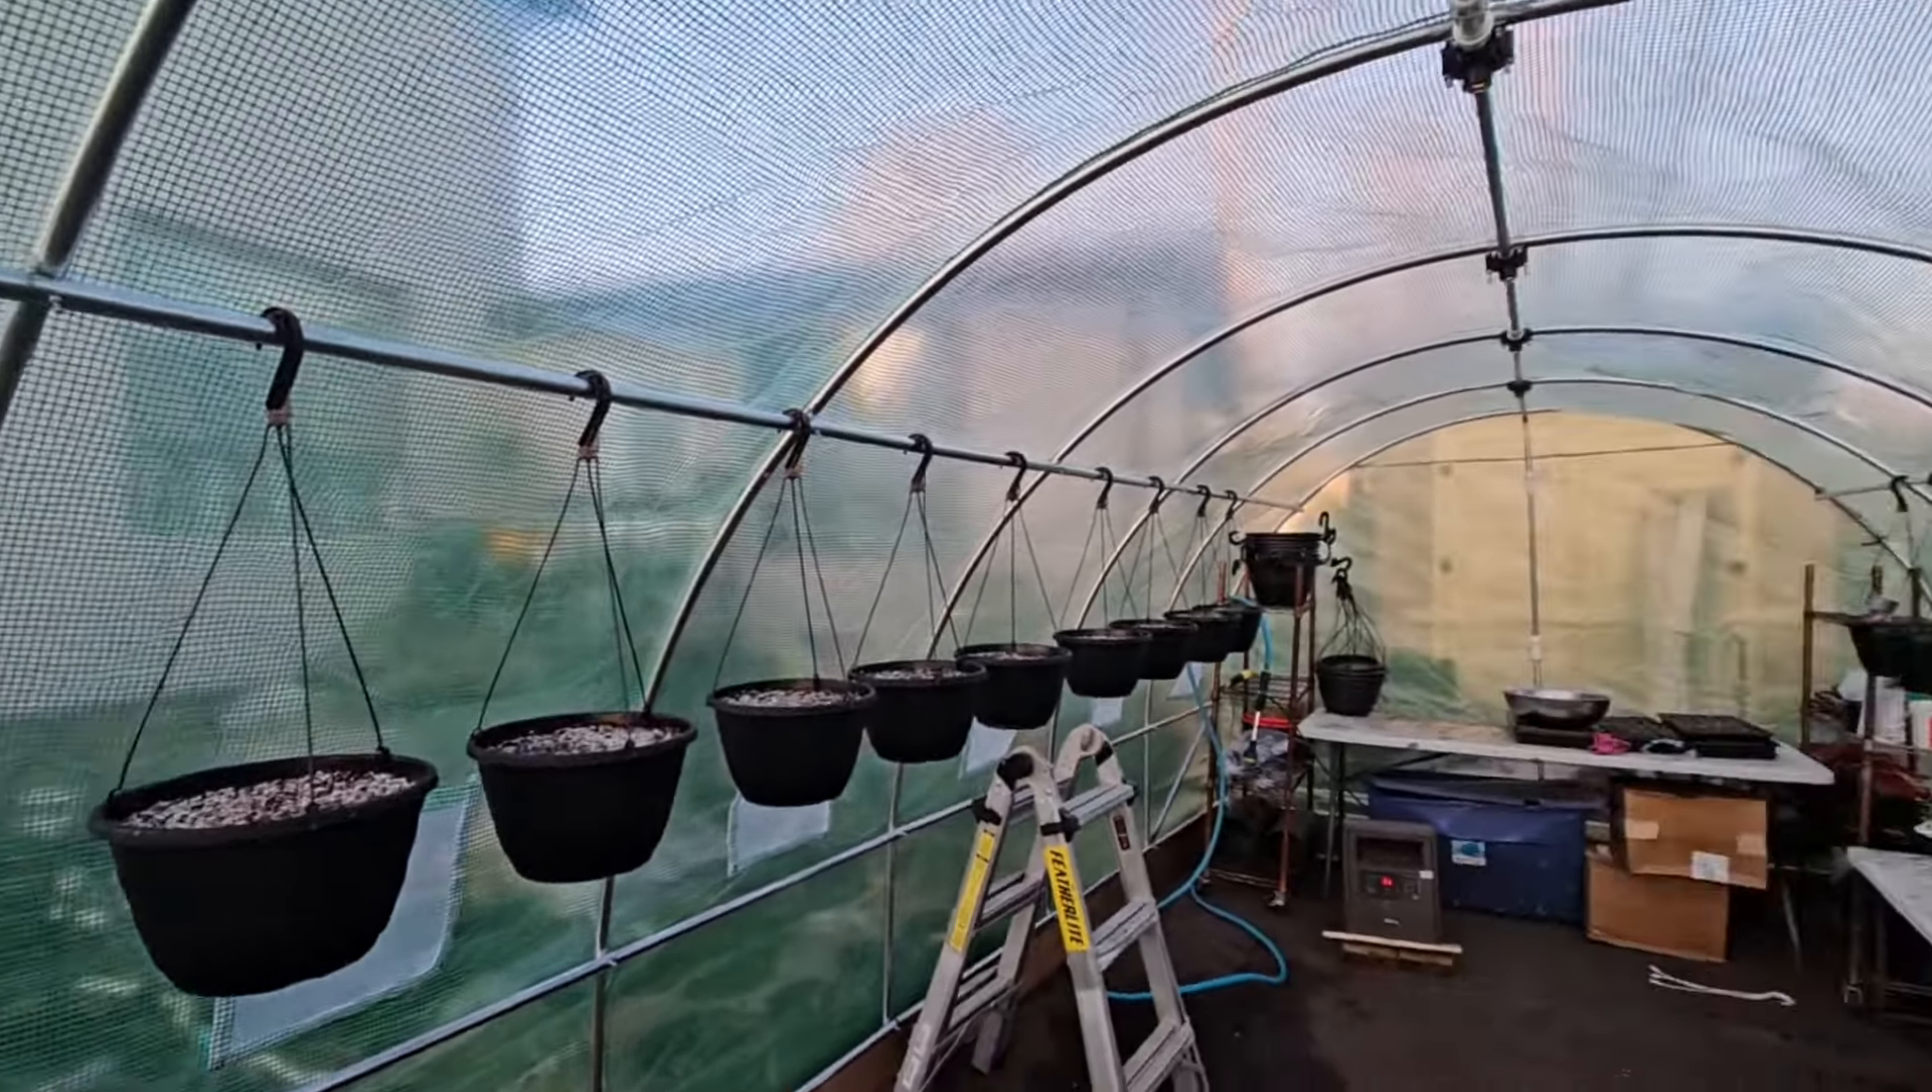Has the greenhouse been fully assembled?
Yes.